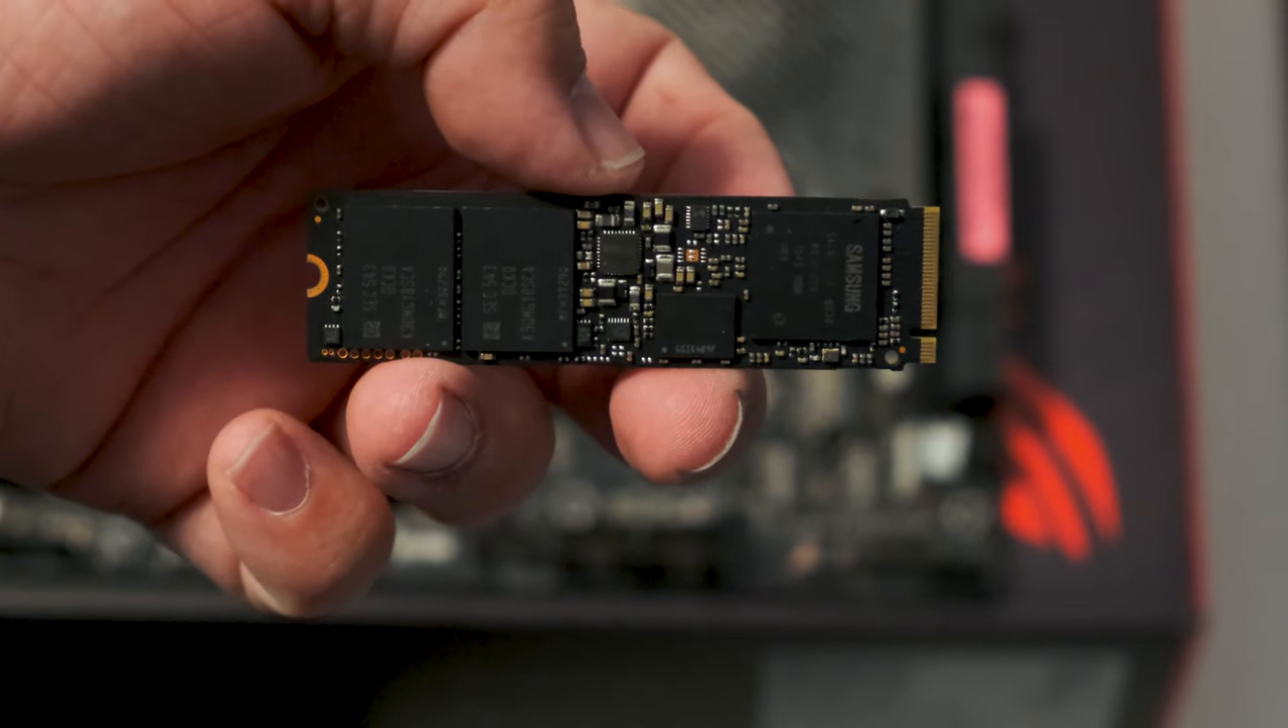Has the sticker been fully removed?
Yes.